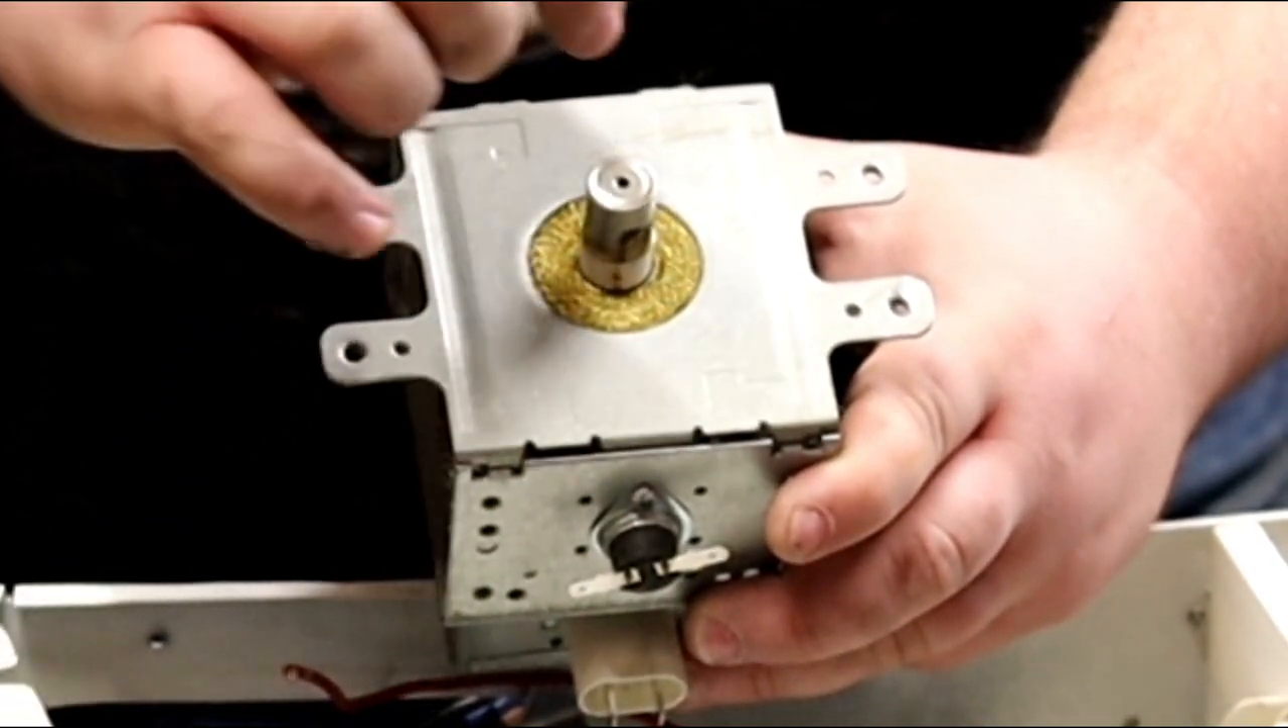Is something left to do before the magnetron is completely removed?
No.